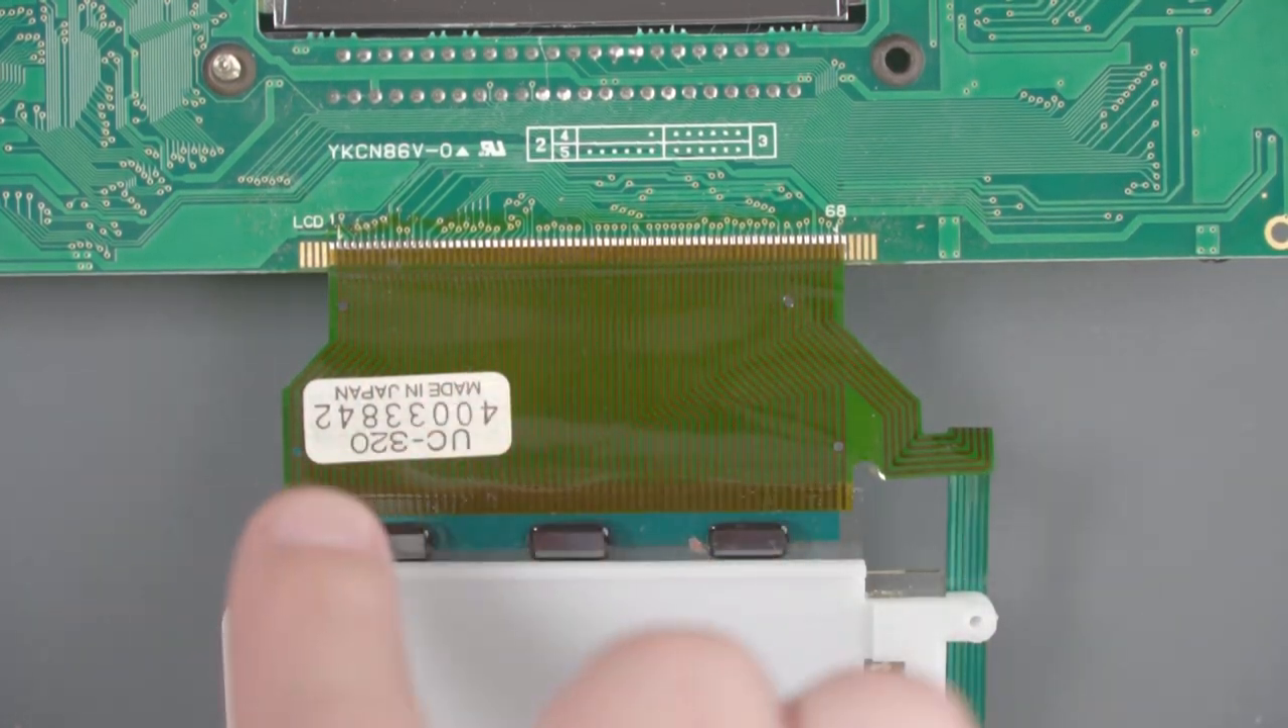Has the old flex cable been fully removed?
No.